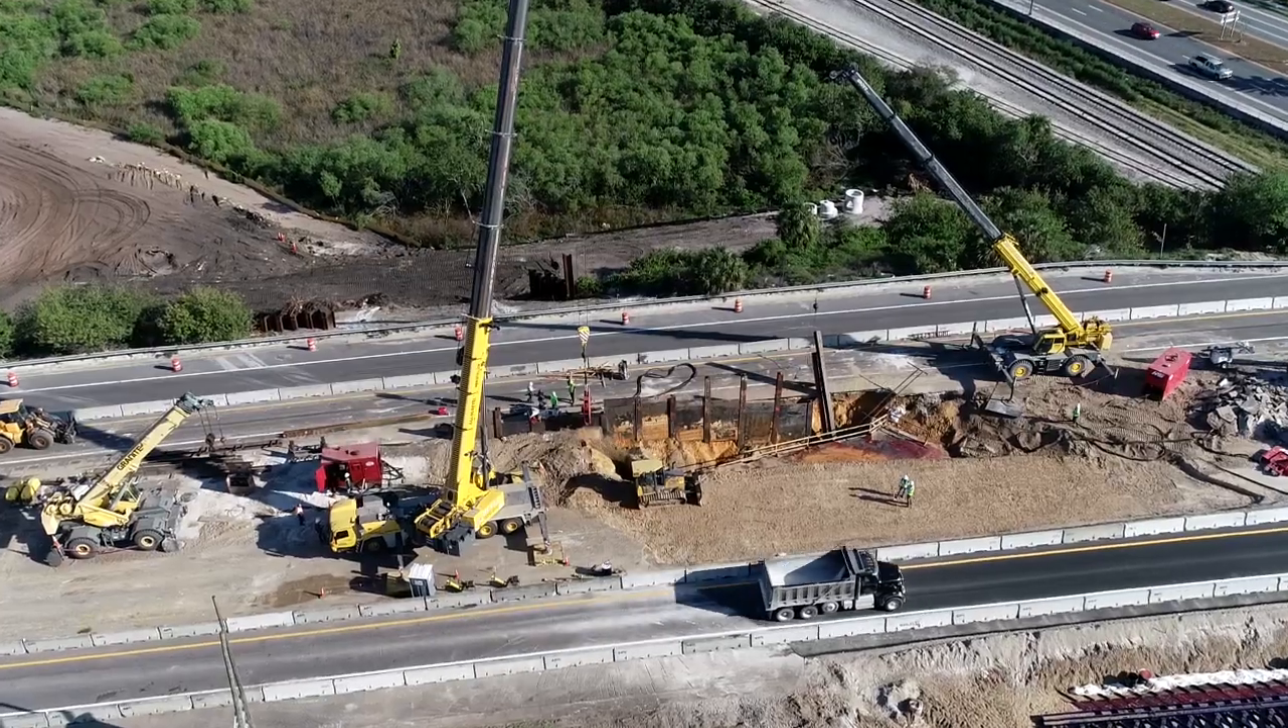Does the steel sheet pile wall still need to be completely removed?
Yes.